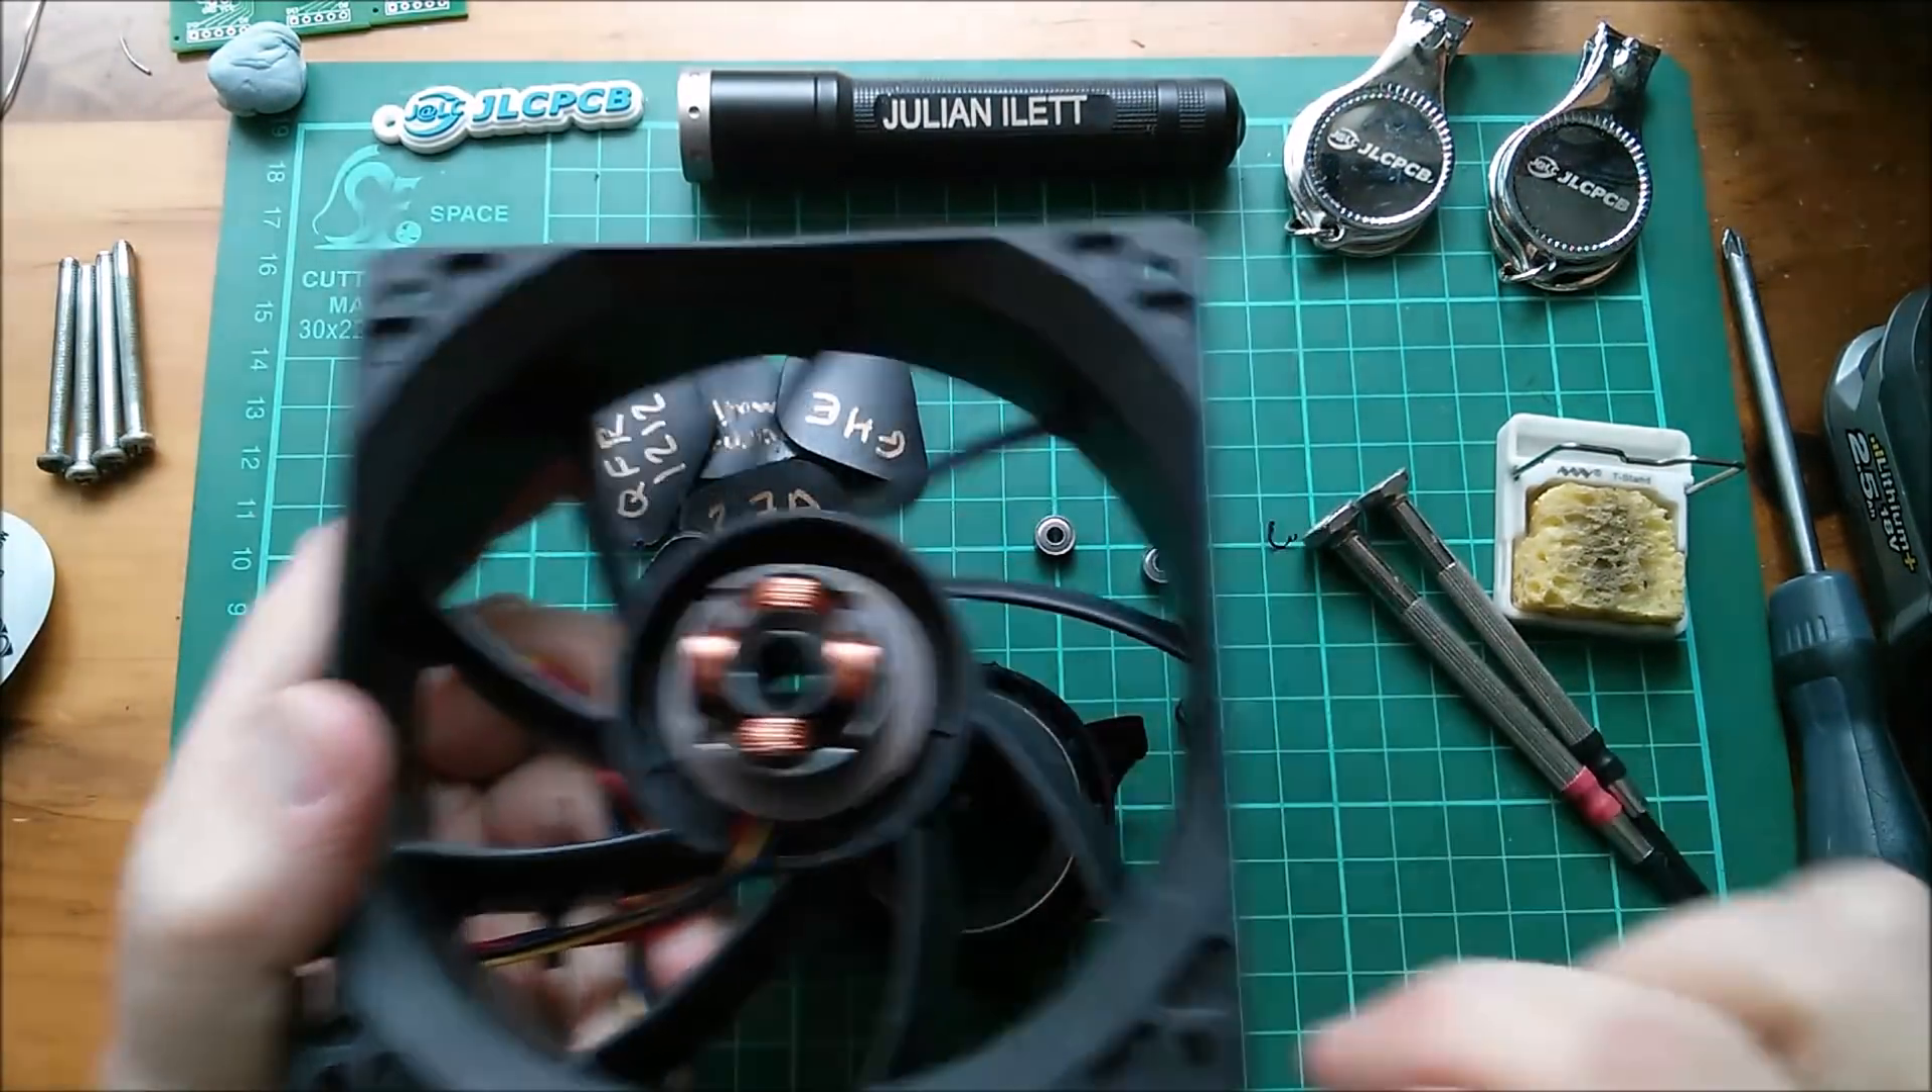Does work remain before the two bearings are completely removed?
No.